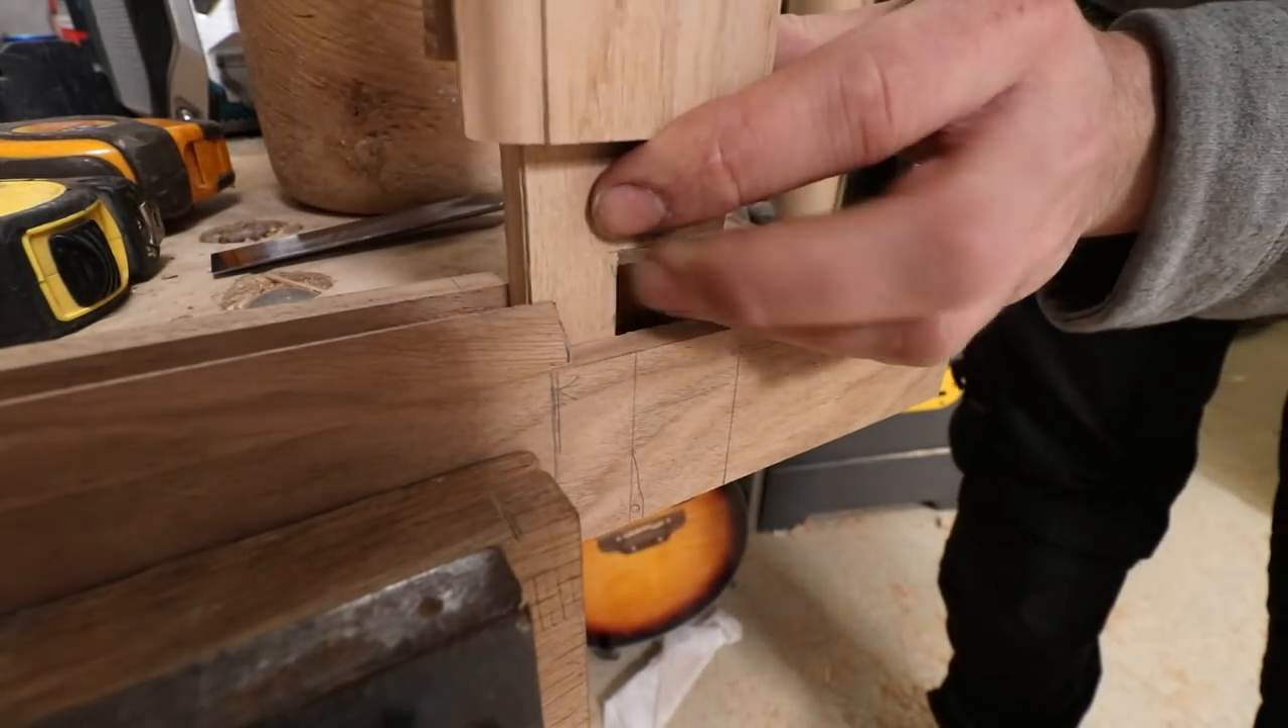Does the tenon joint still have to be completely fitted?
Yes.